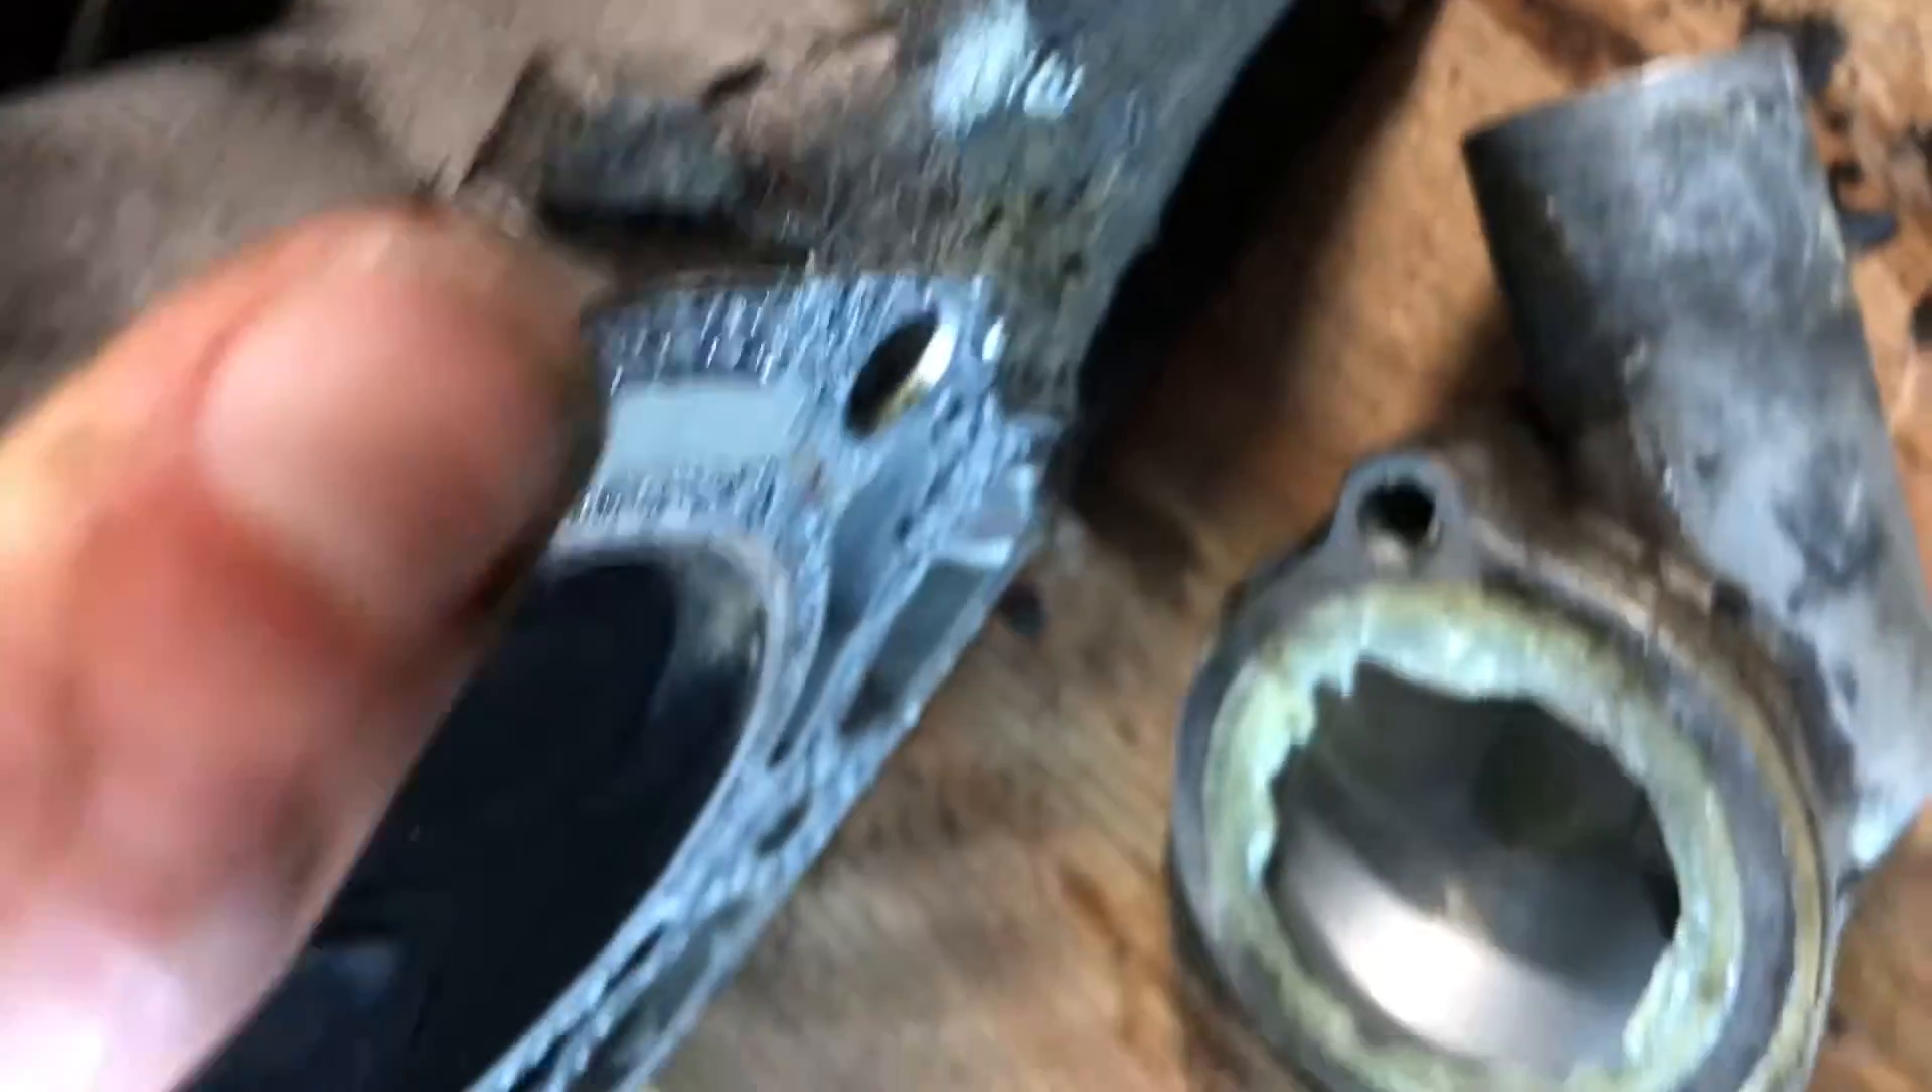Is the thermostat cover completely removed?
Yes.